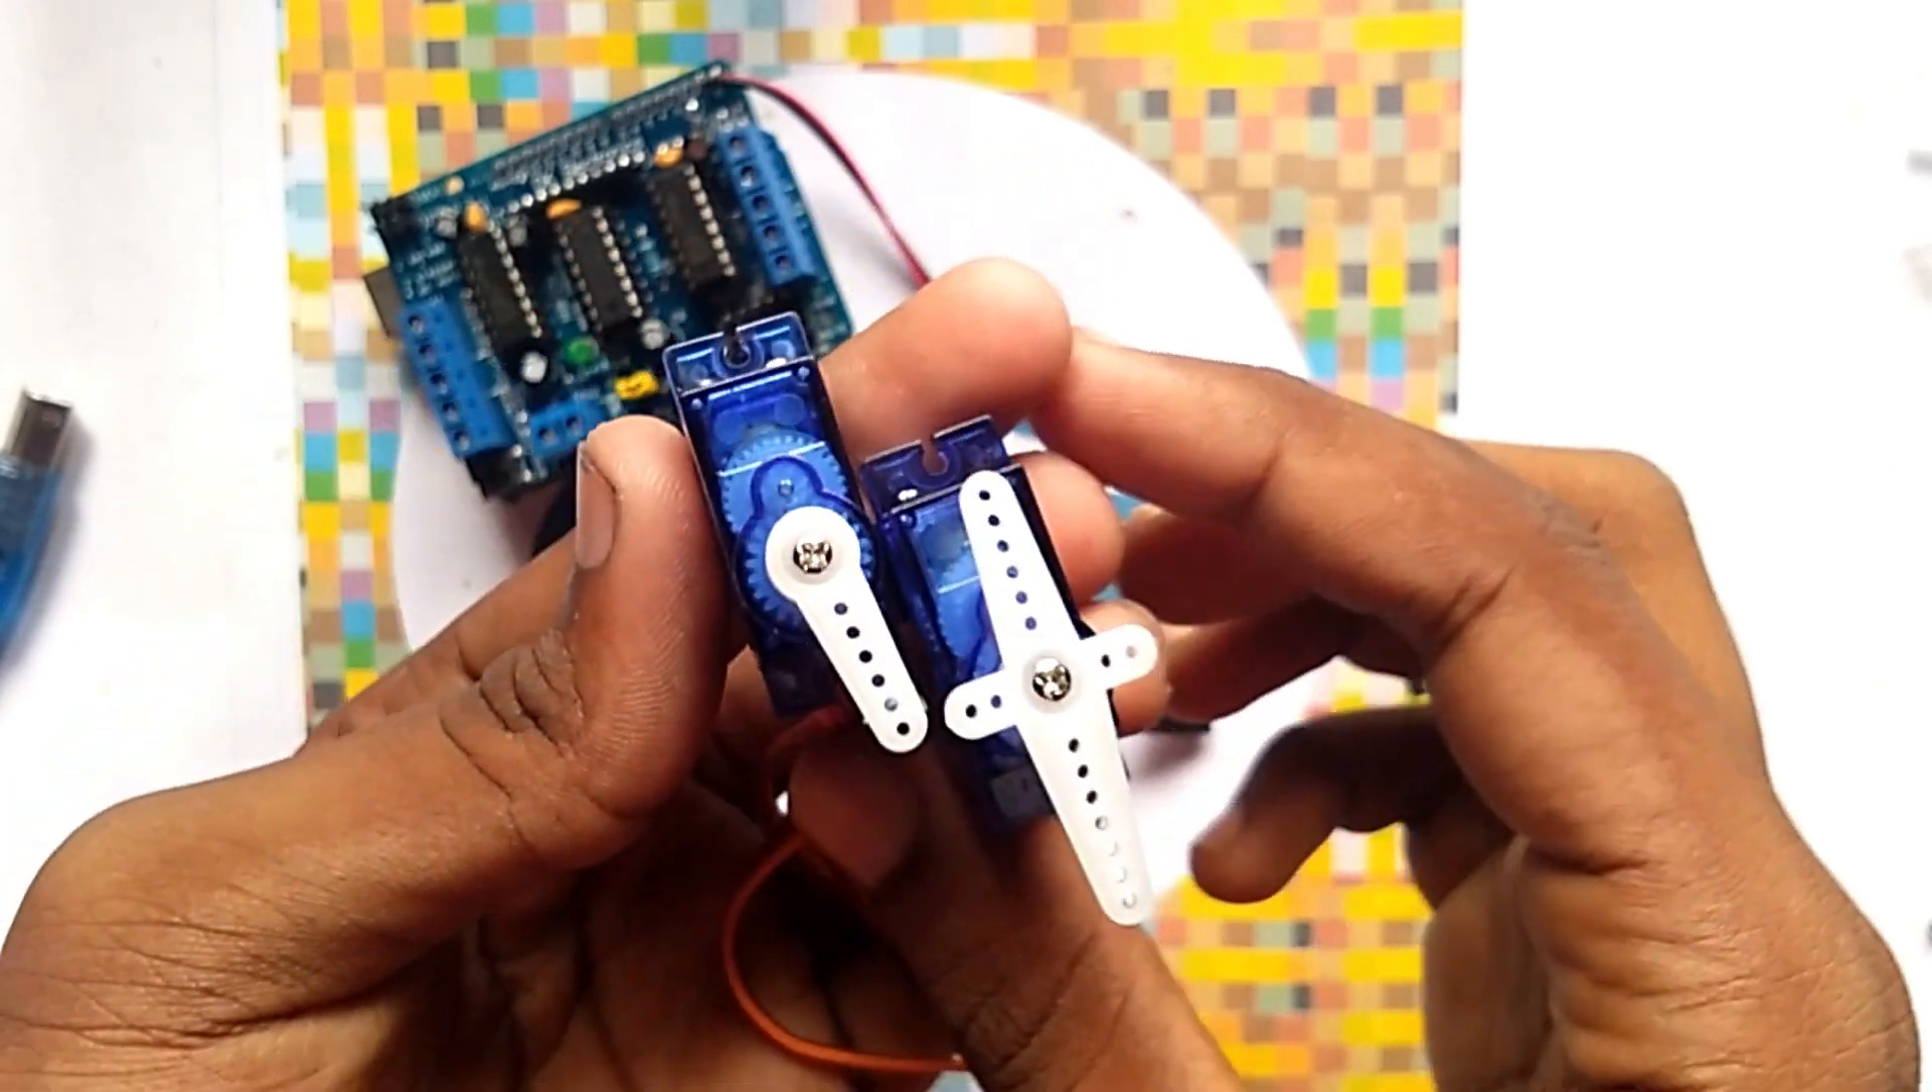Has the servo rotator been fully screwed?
Yes.